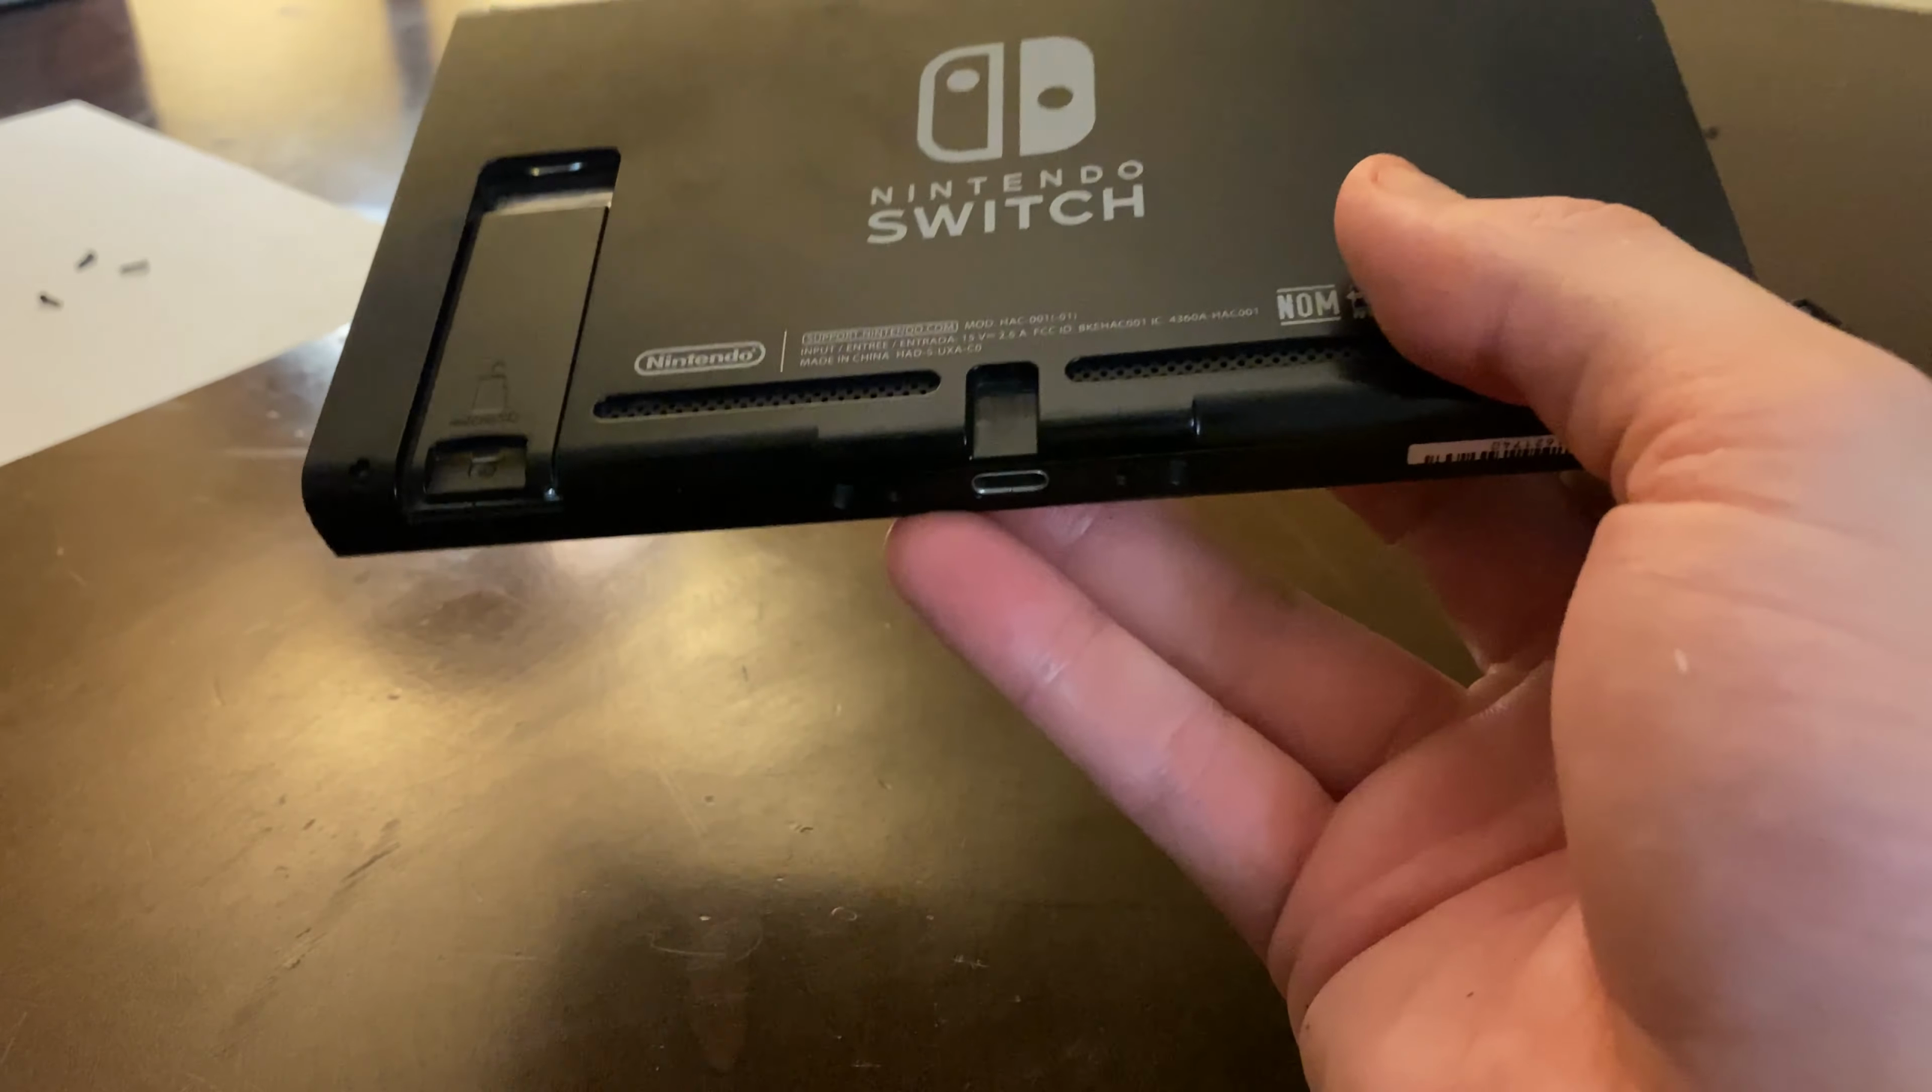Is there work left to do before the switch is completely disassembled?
Yes.